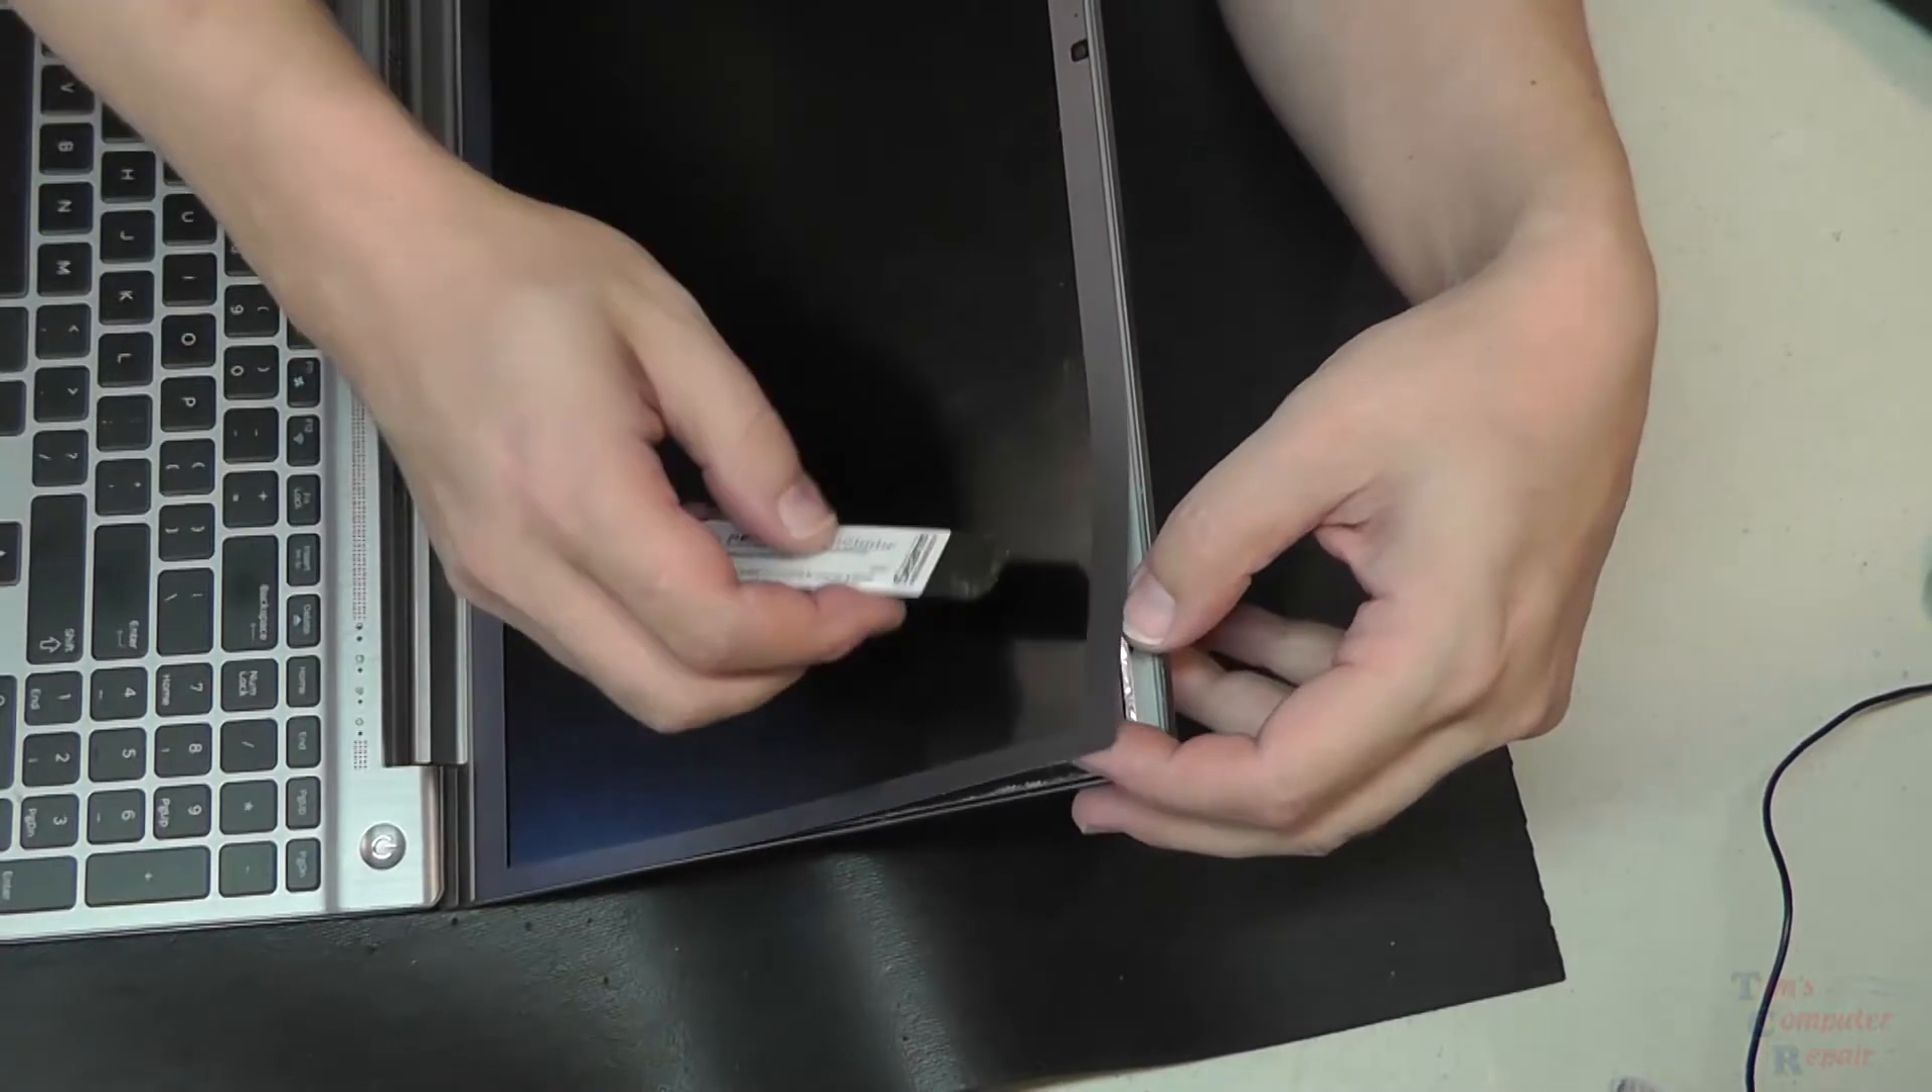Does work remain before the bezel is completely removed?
Yes.